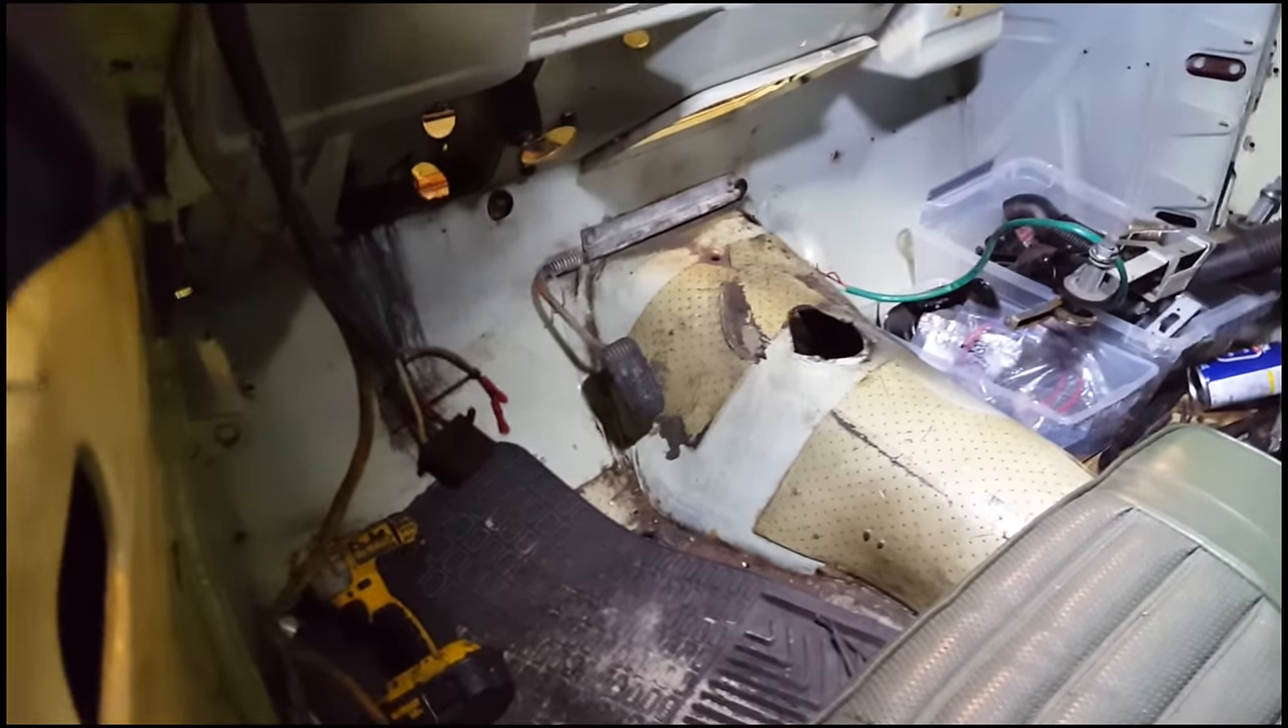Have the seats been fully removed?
No.